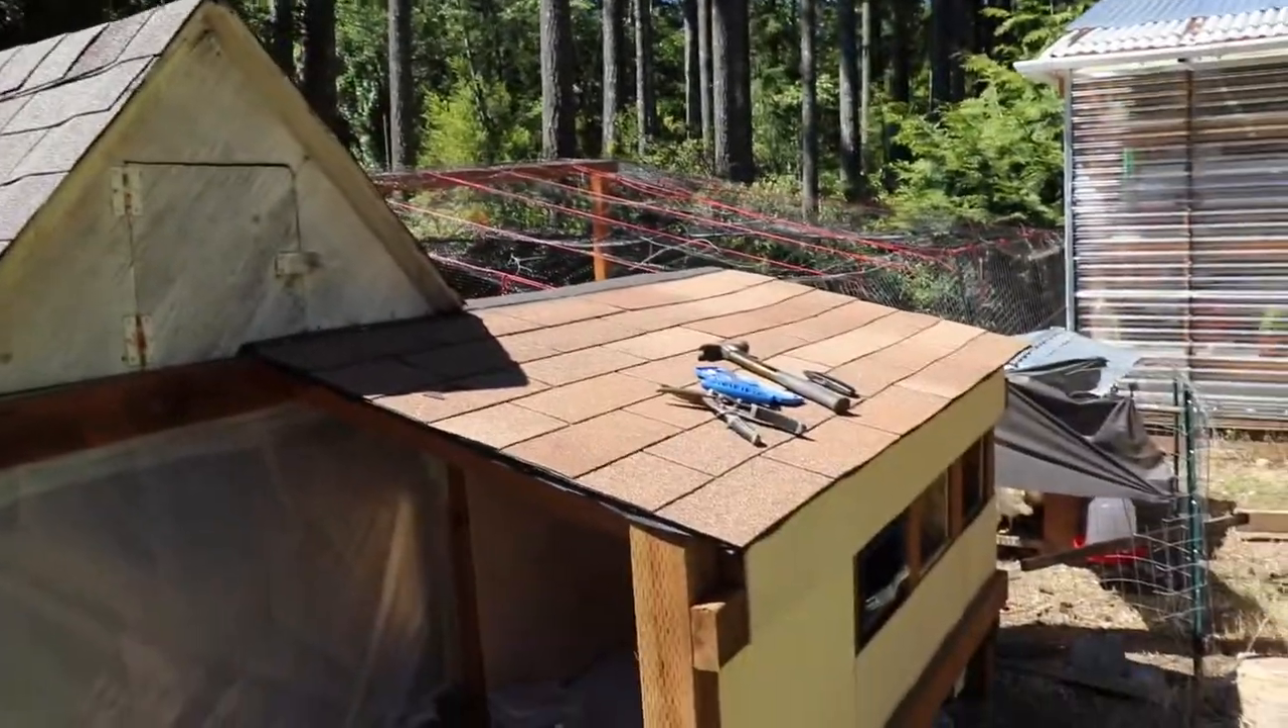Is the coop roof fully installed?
Yes.